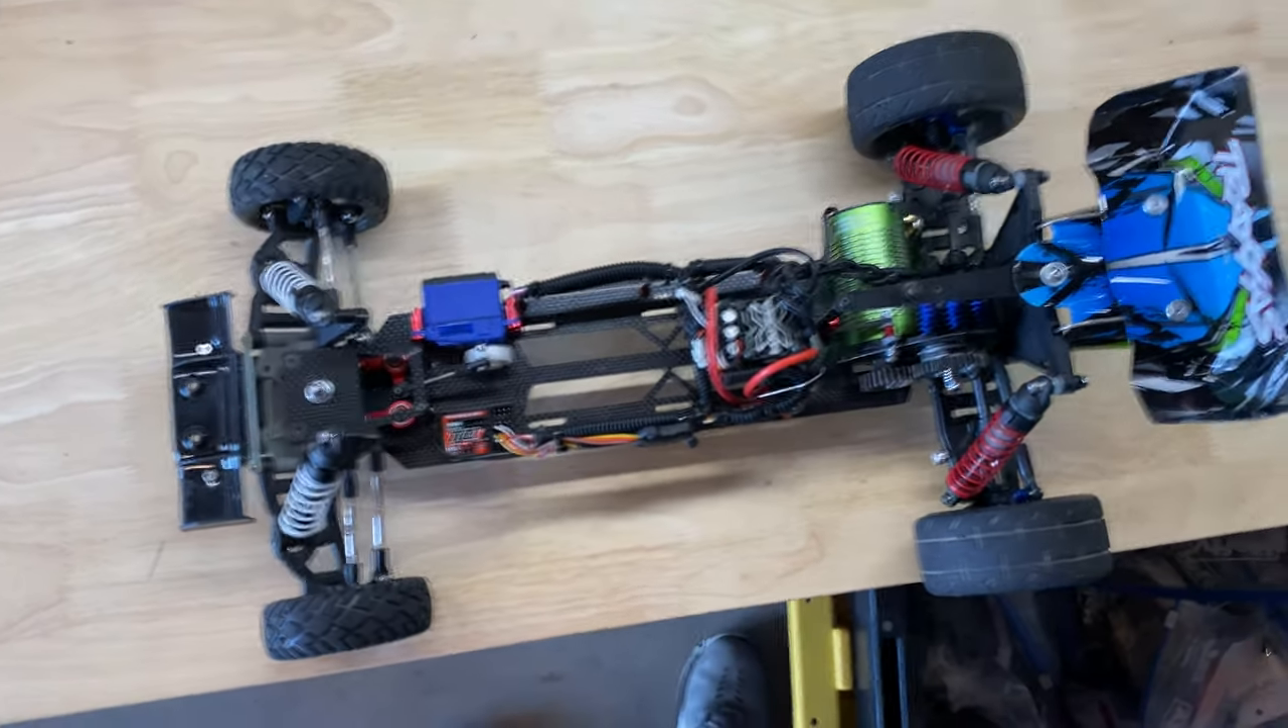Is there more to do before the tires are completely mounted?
No.